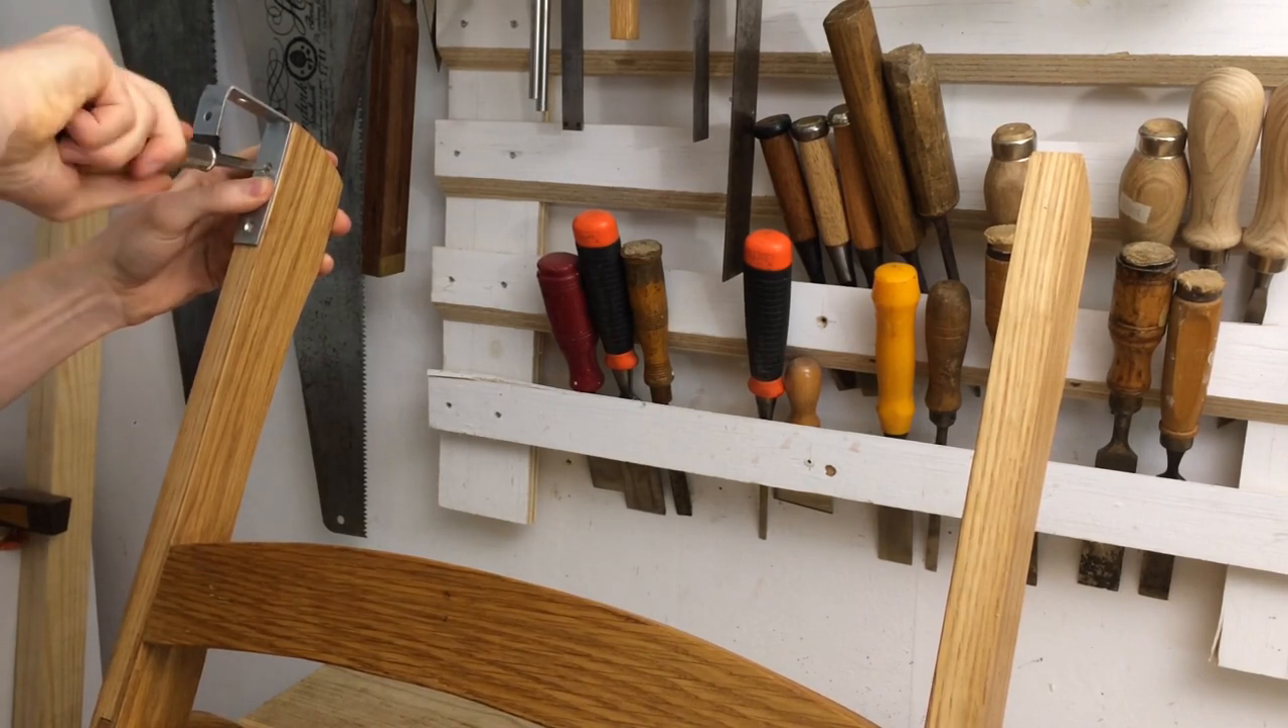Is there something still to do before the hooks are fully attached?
Yes.